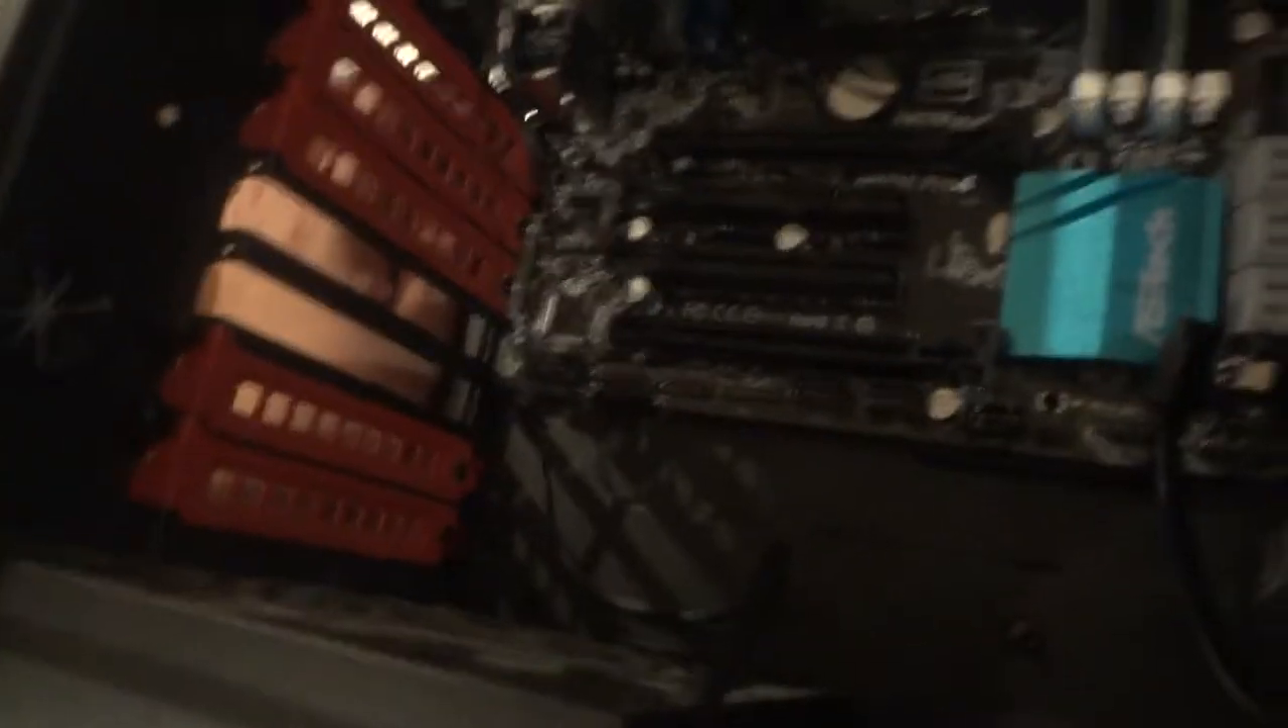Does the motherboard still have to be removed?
Yes.